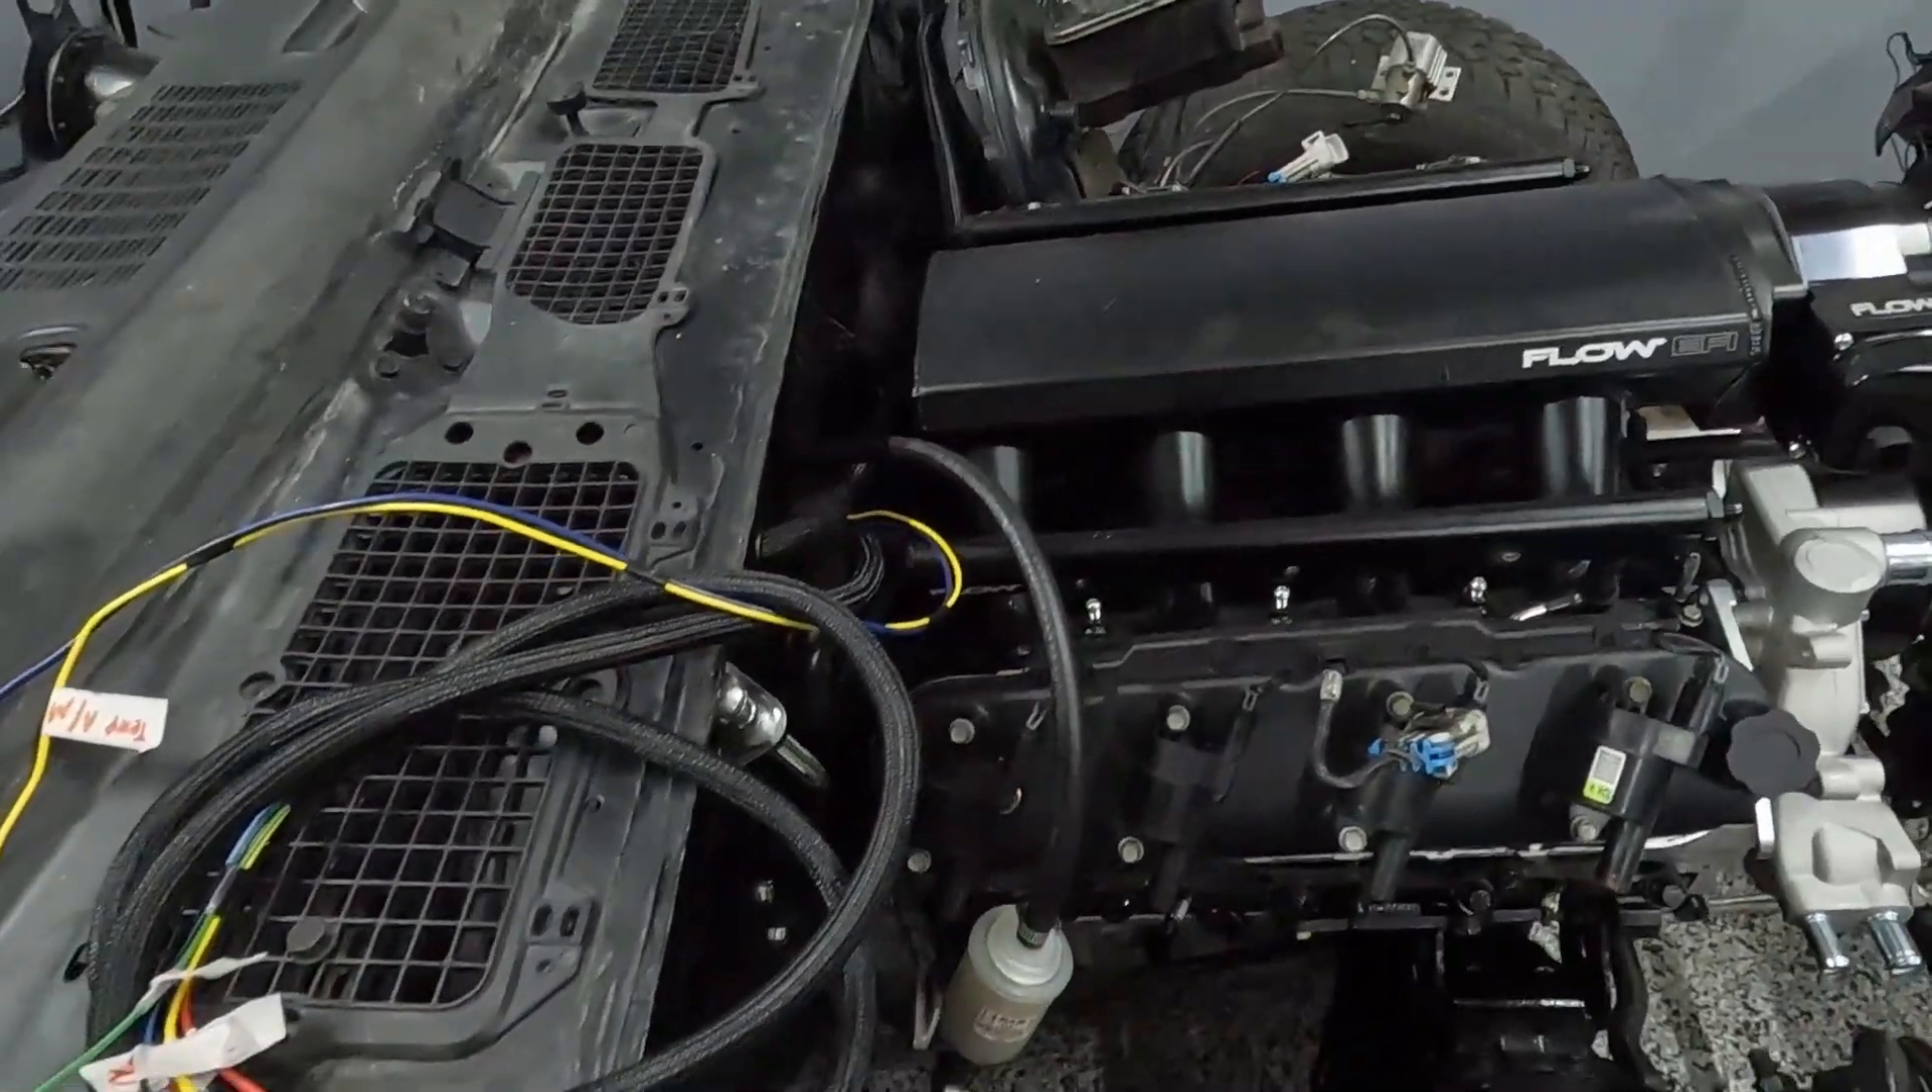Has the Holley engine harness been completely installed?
No.